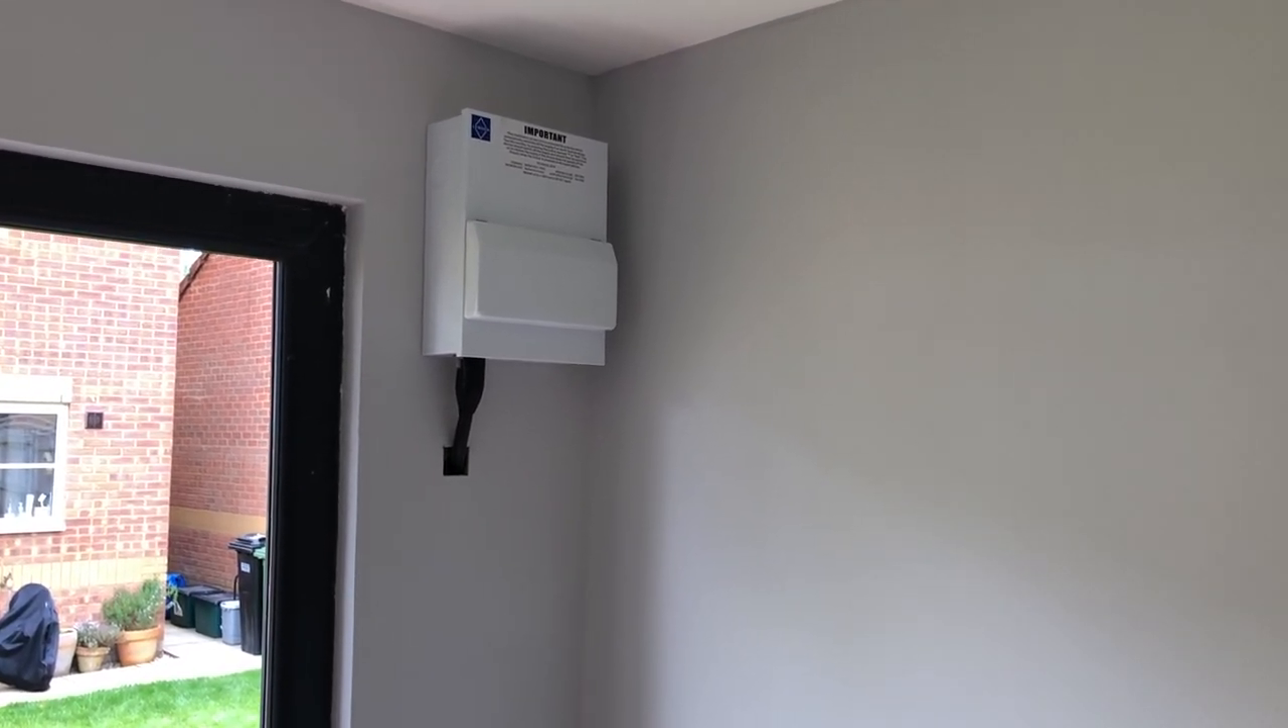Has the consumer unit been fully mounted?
Yes.